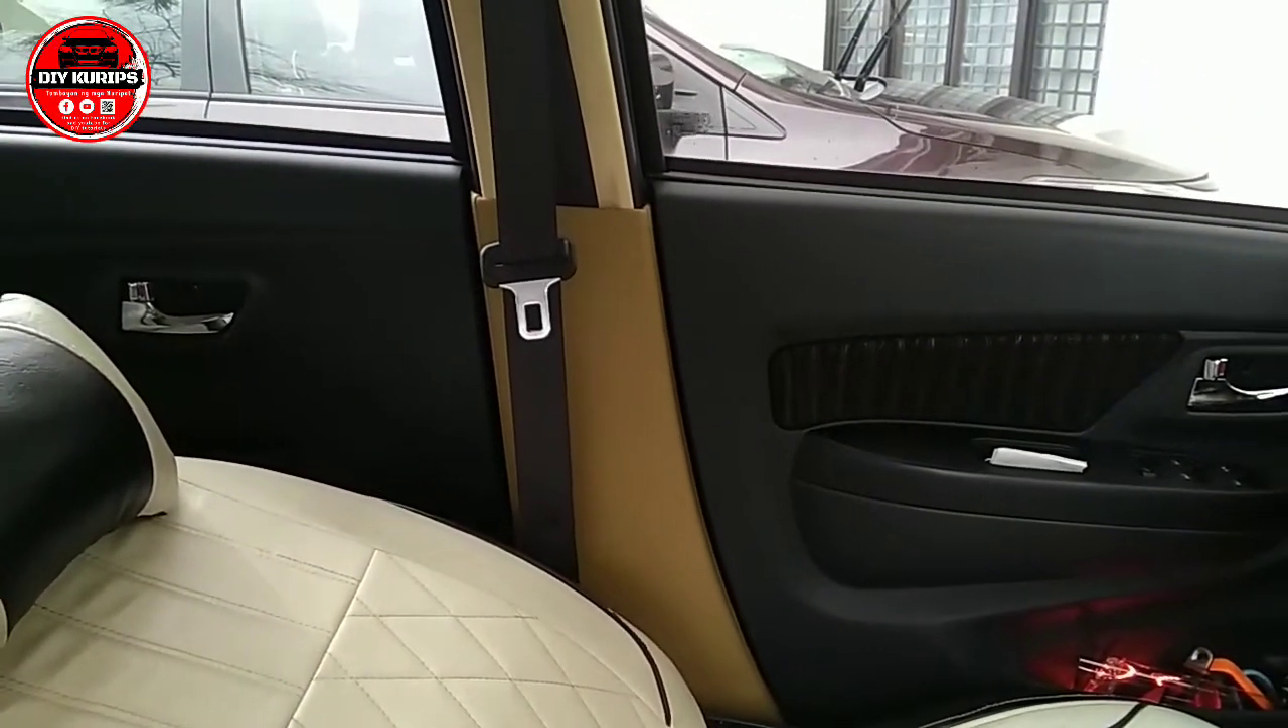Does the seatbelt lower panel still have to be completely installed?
No.